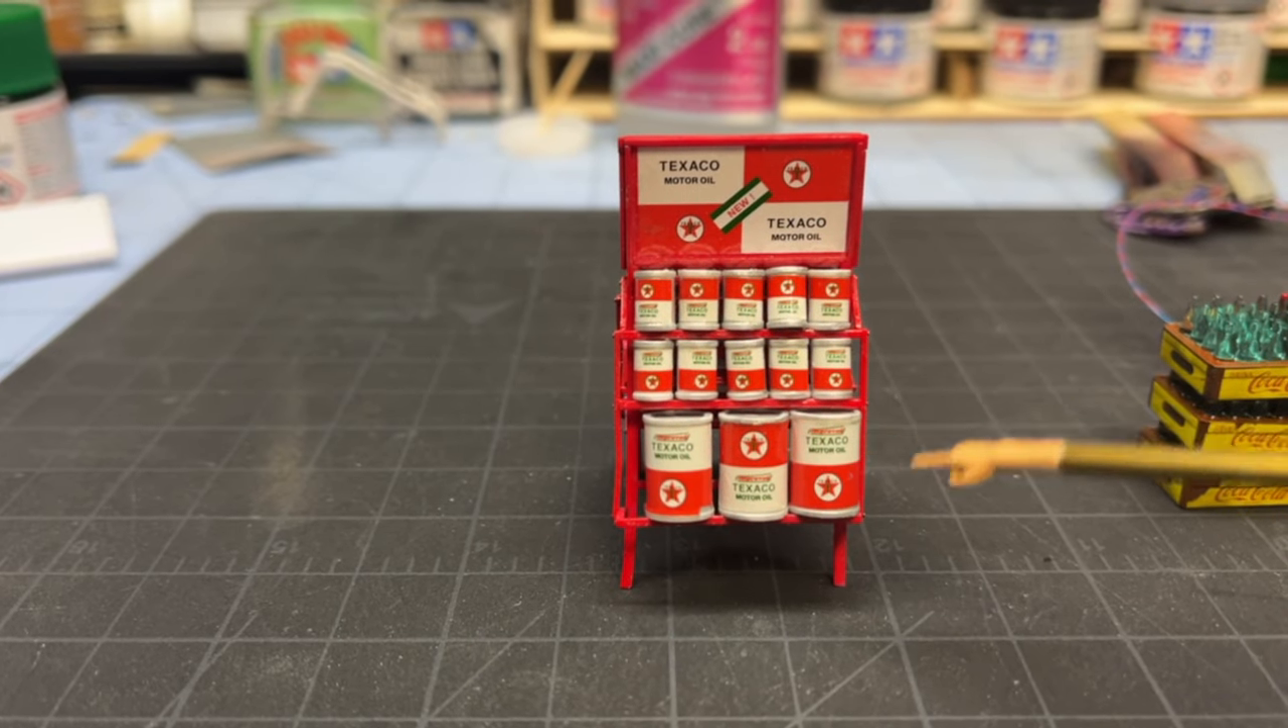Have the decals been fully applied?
Yes.